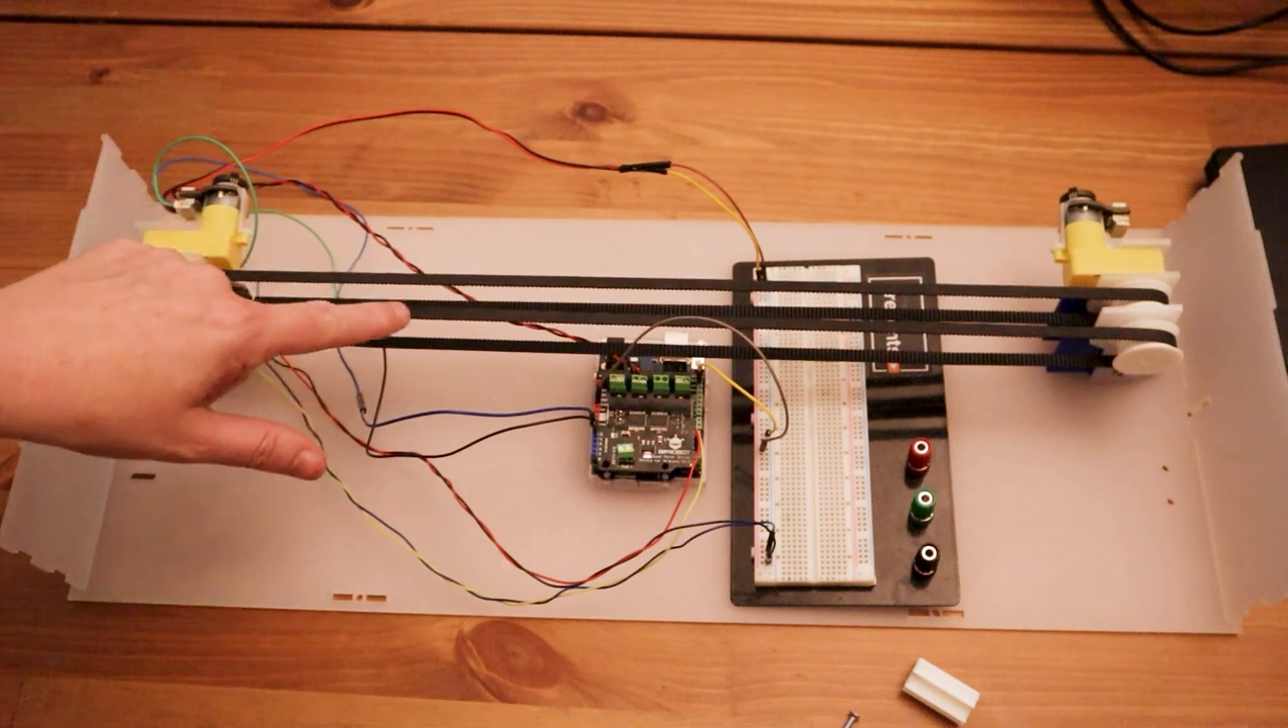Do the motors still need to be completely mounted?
No.